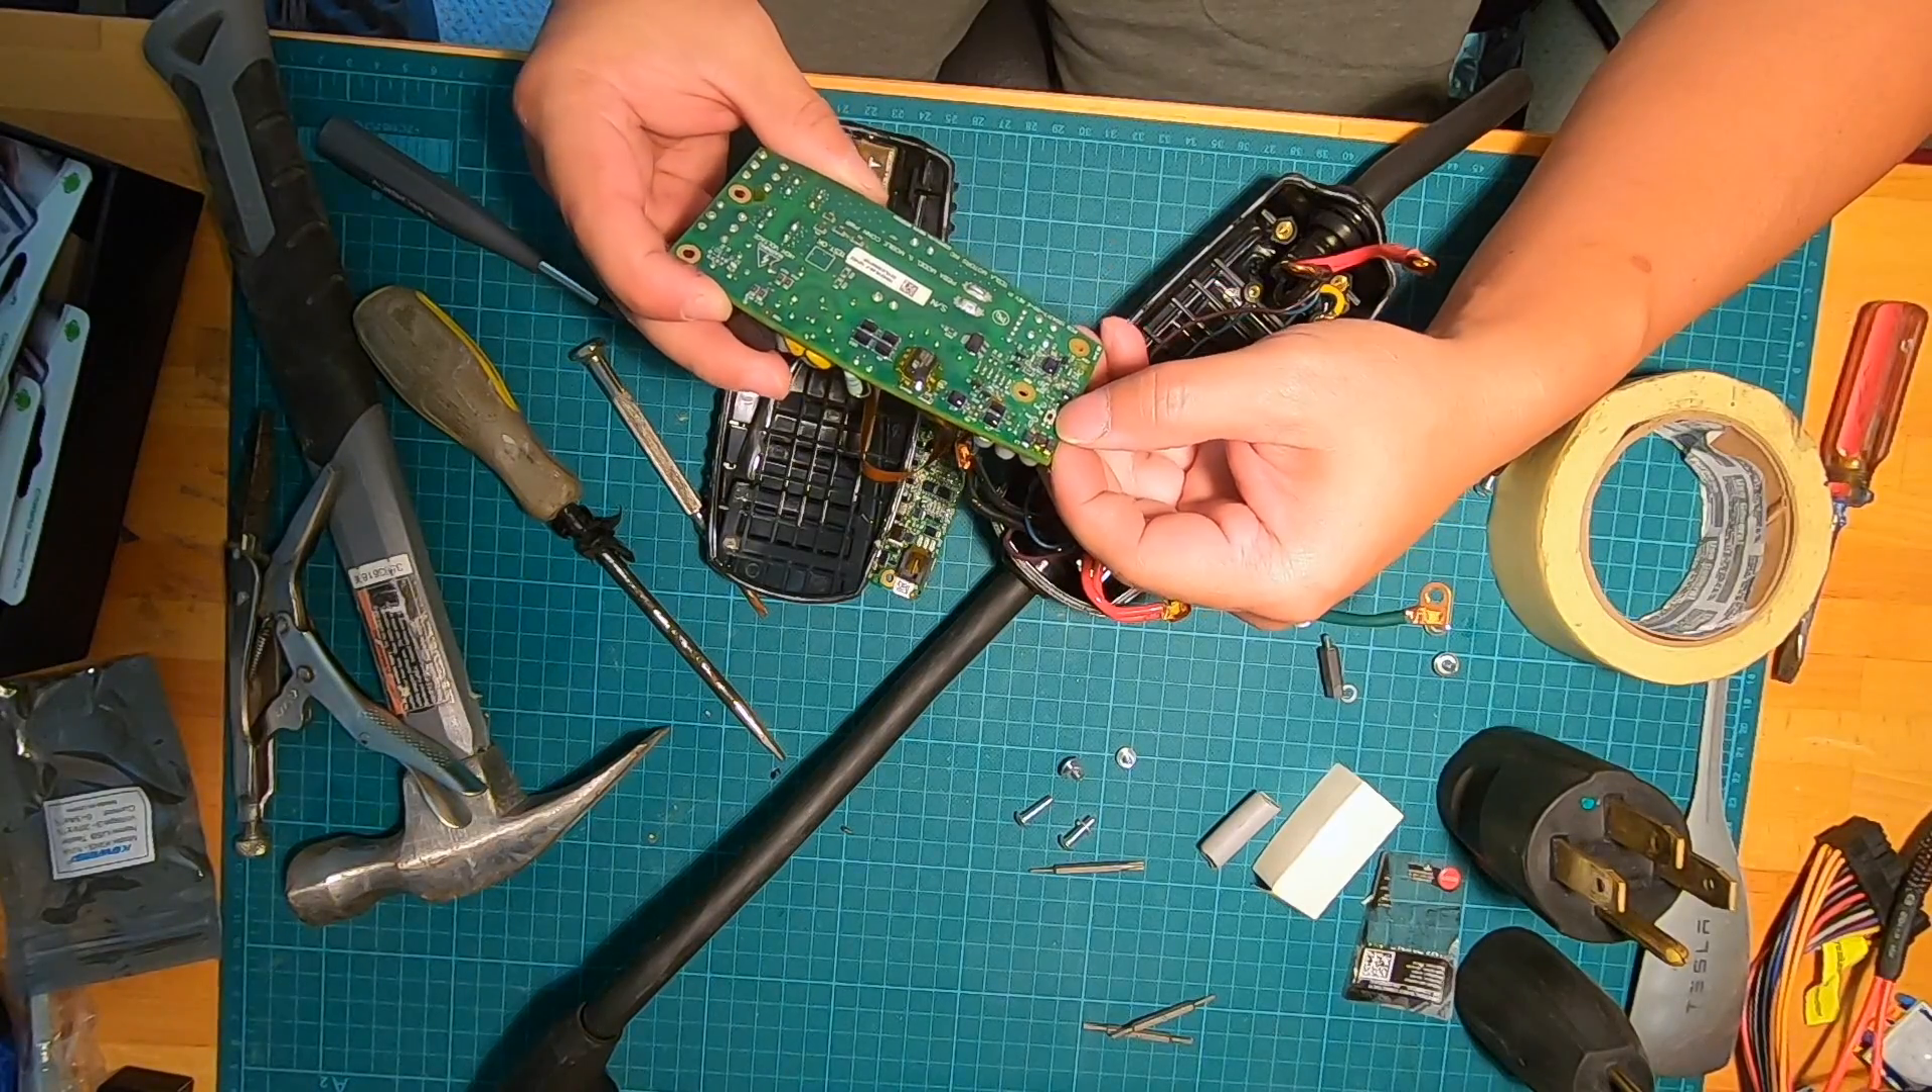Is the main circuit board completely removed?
Yes.